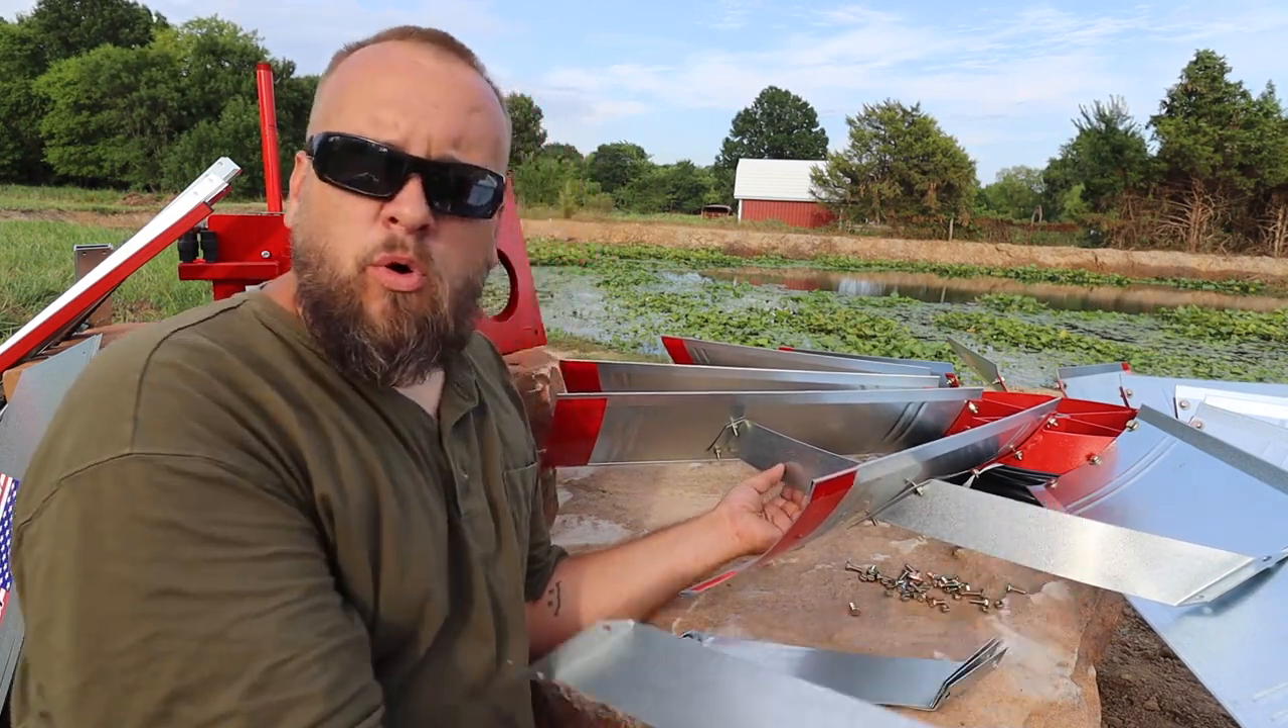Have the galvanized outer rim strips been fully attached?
No.